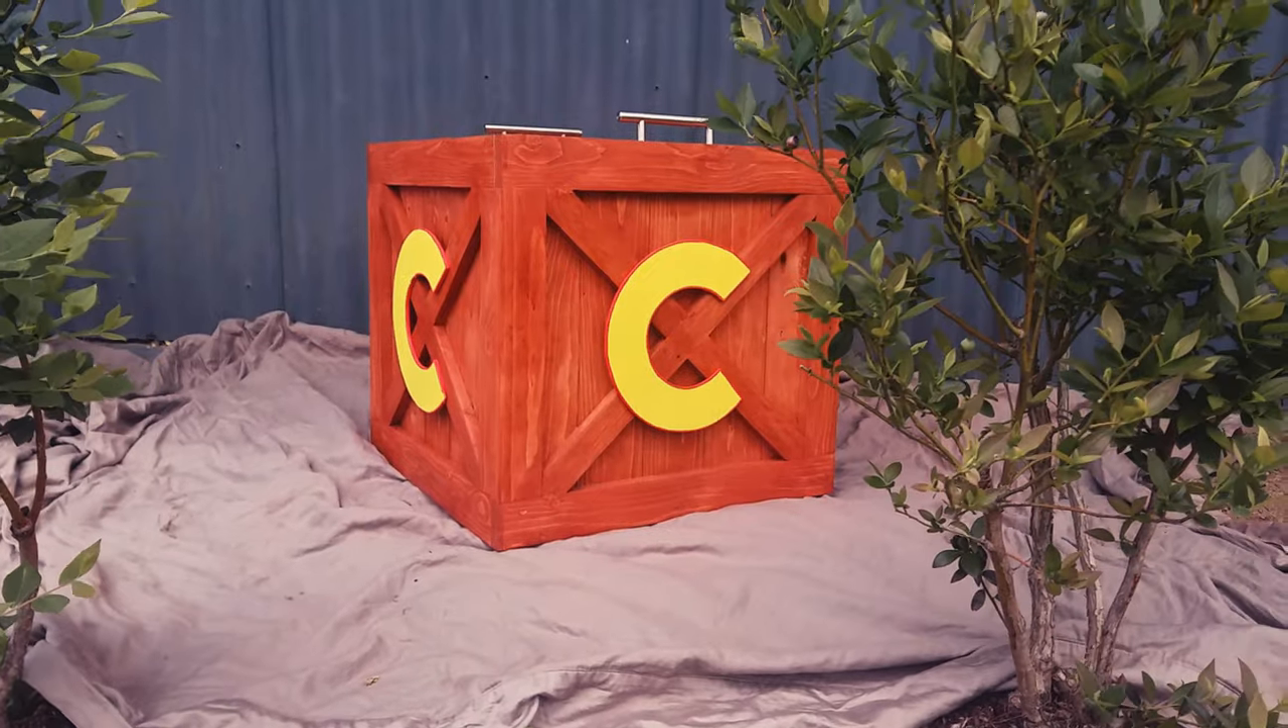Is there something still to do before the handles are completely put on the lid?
No.